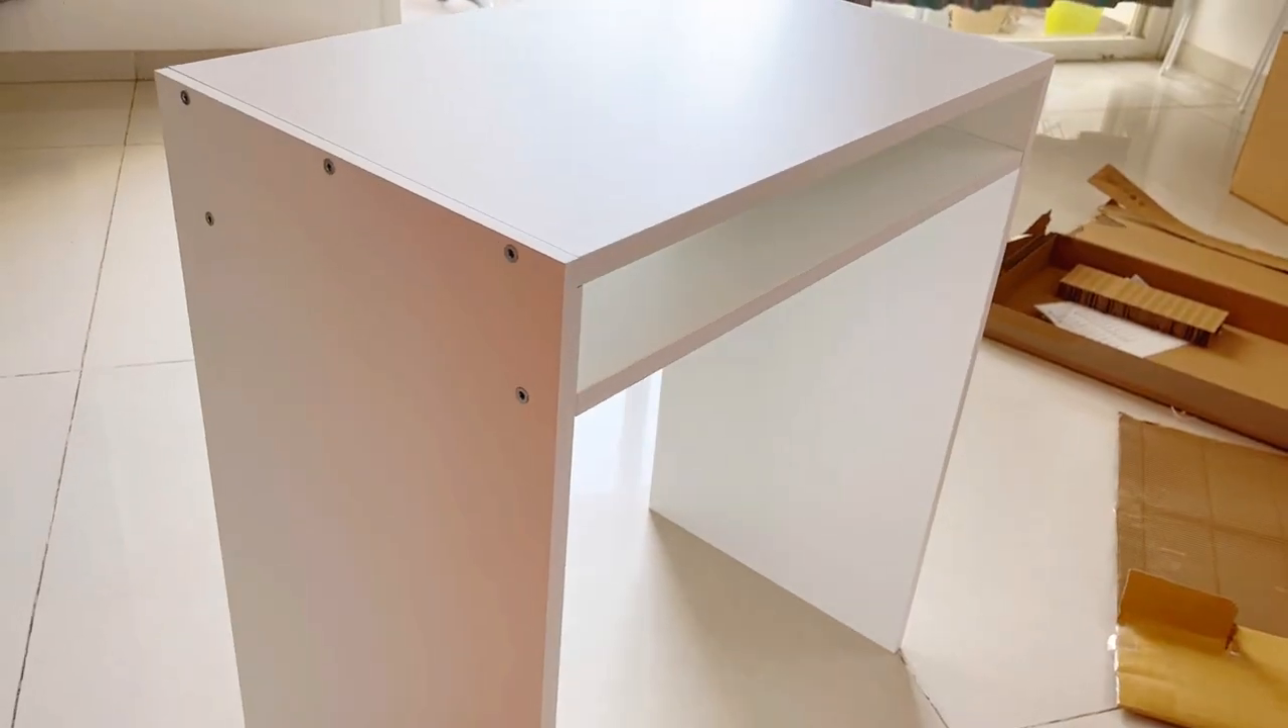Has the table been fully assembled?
Yes.